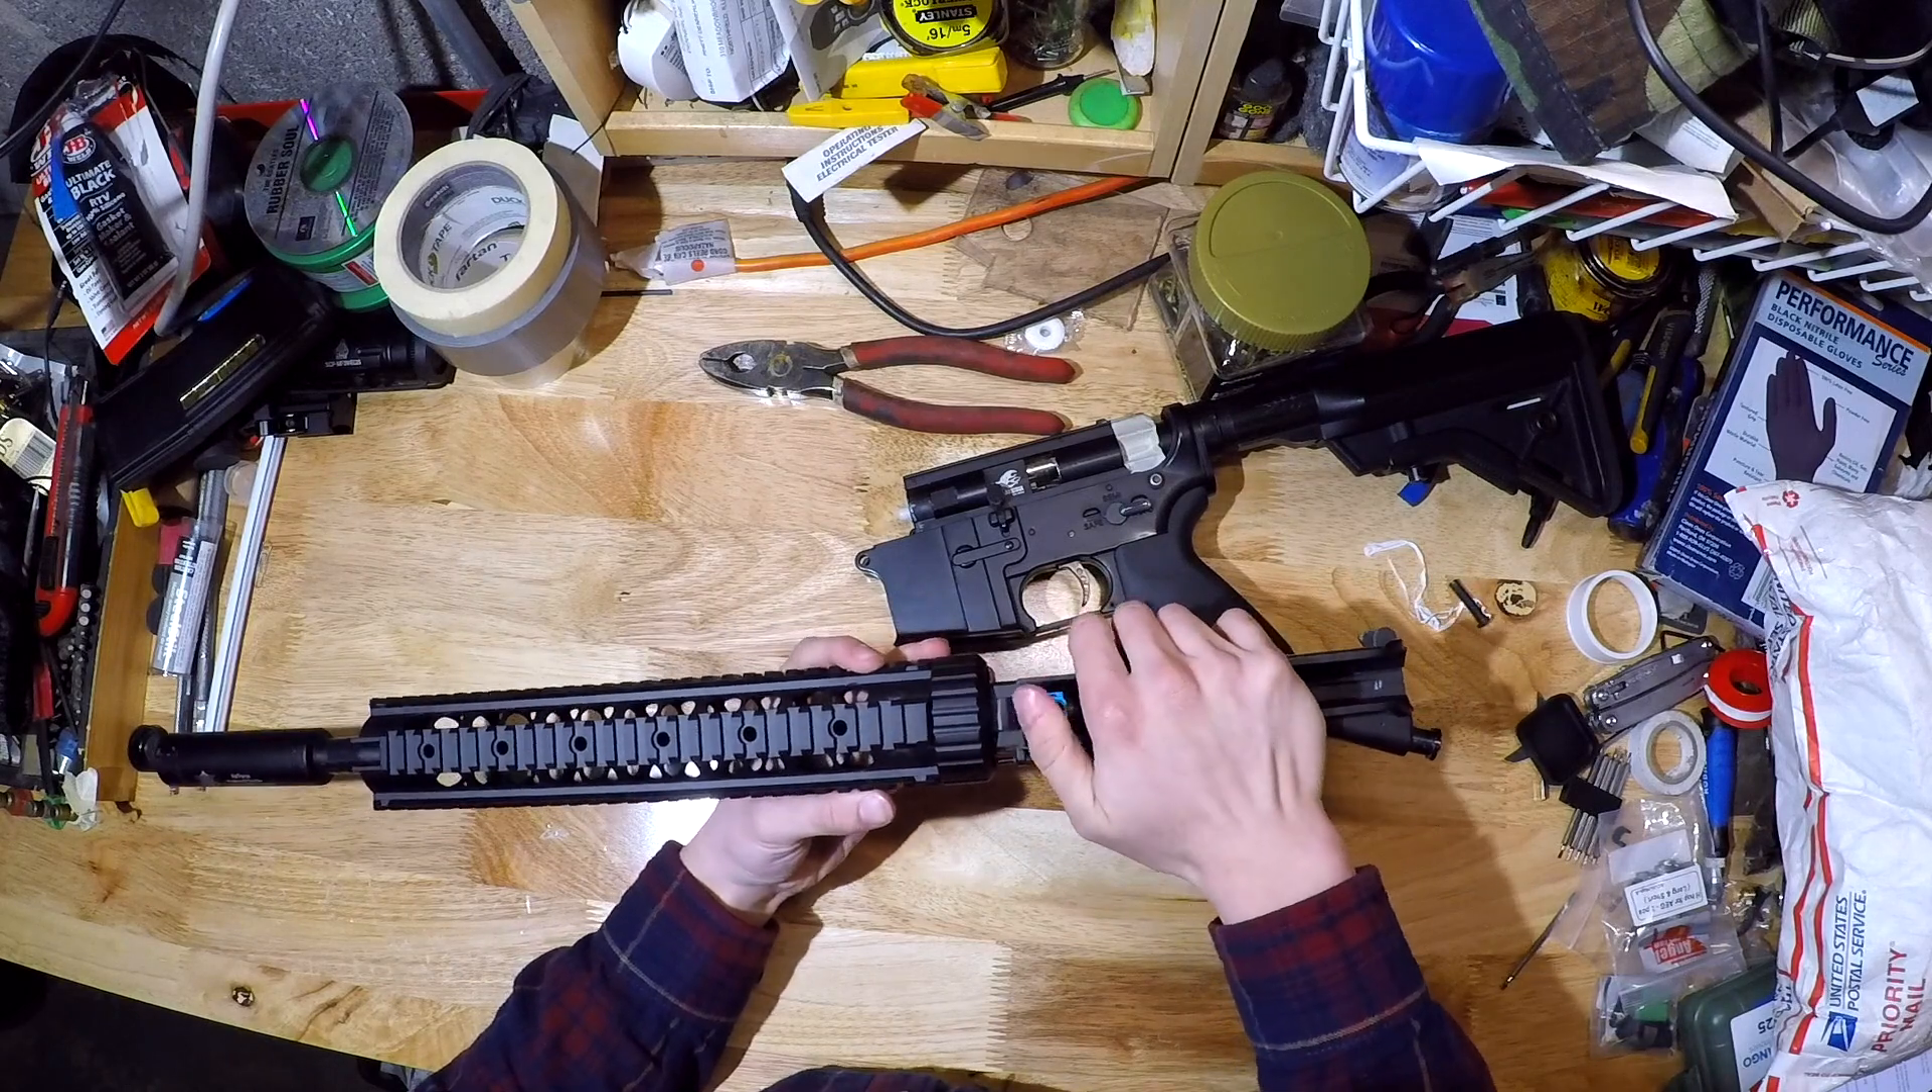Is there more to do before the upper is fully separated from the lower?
No.